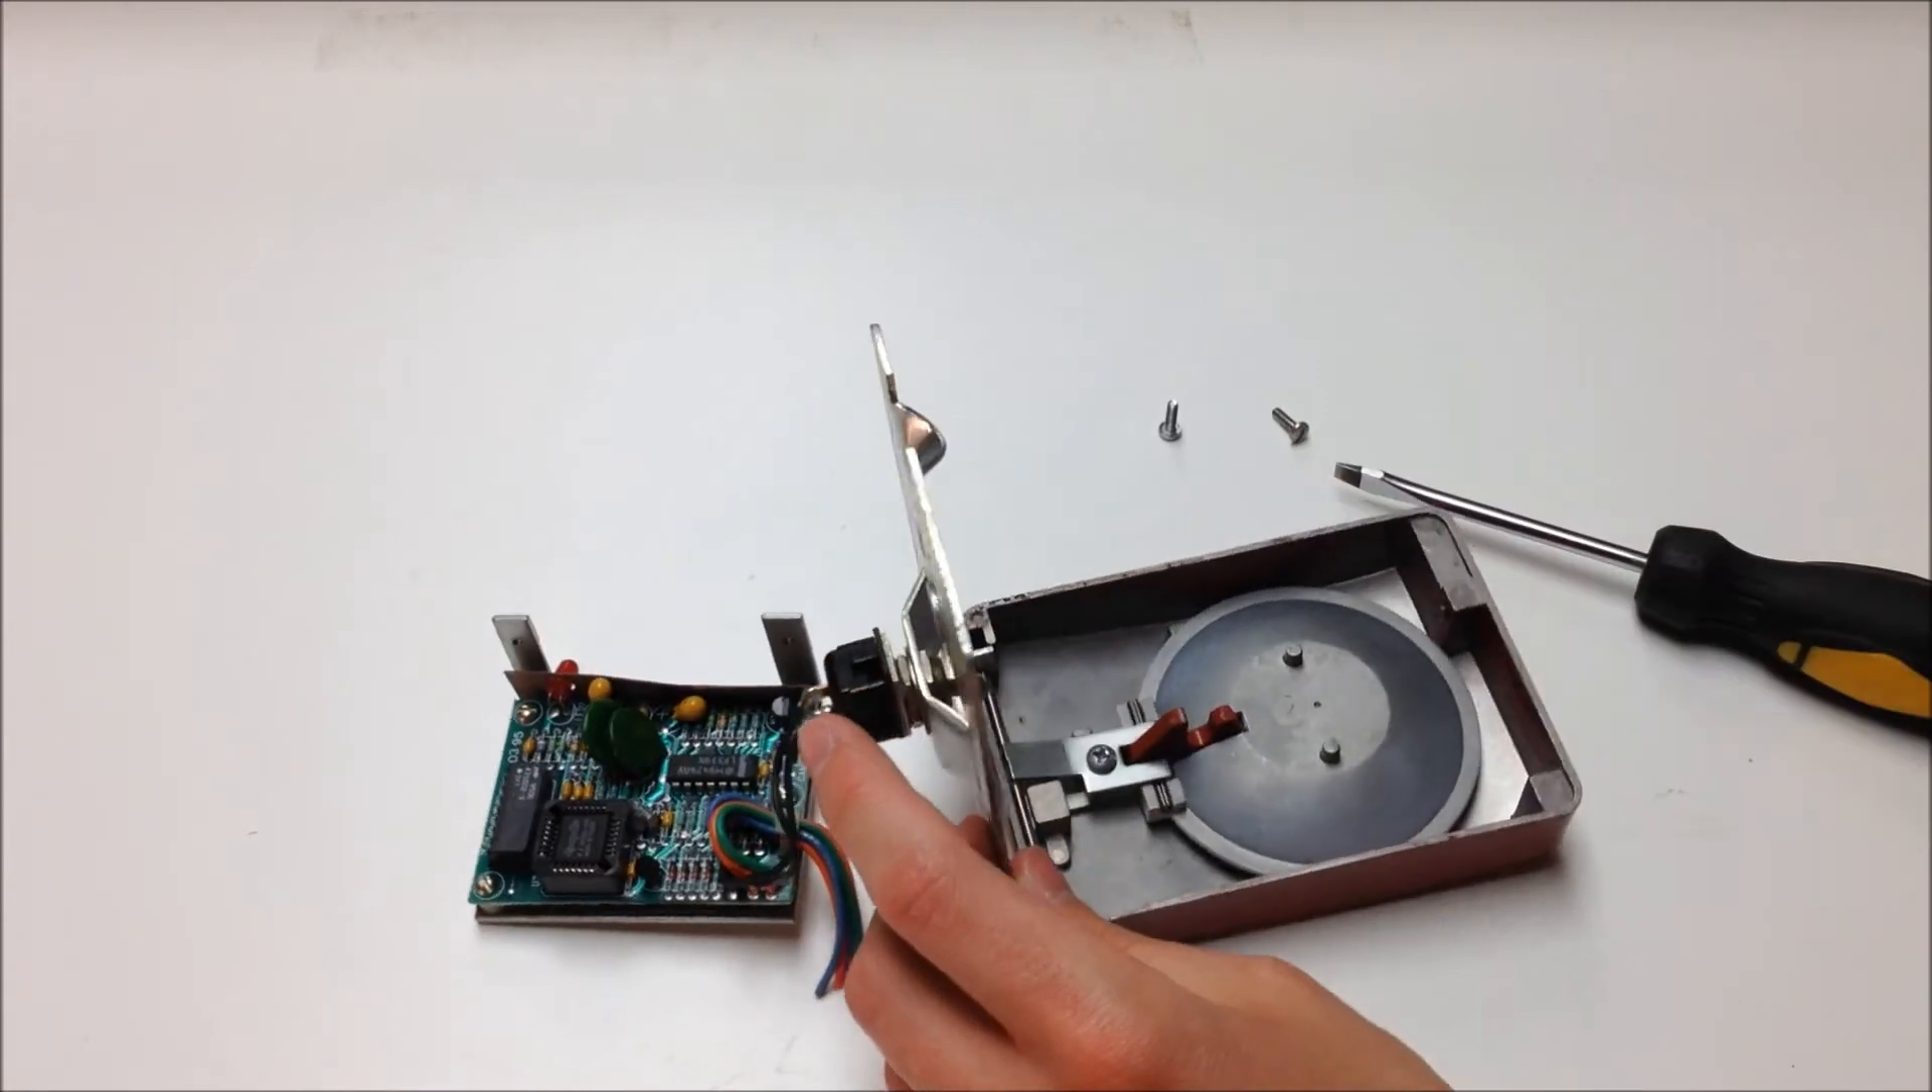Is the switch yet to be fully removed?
Yes.